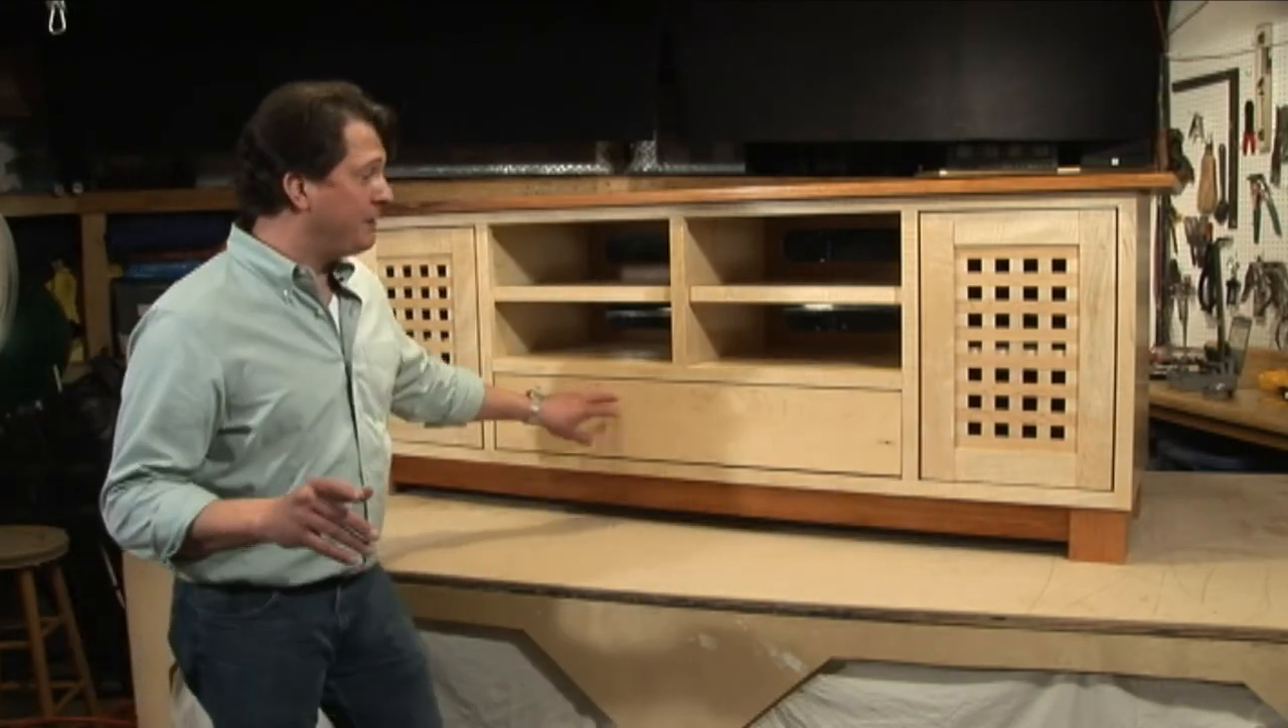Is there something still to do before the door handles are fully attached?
Yes.